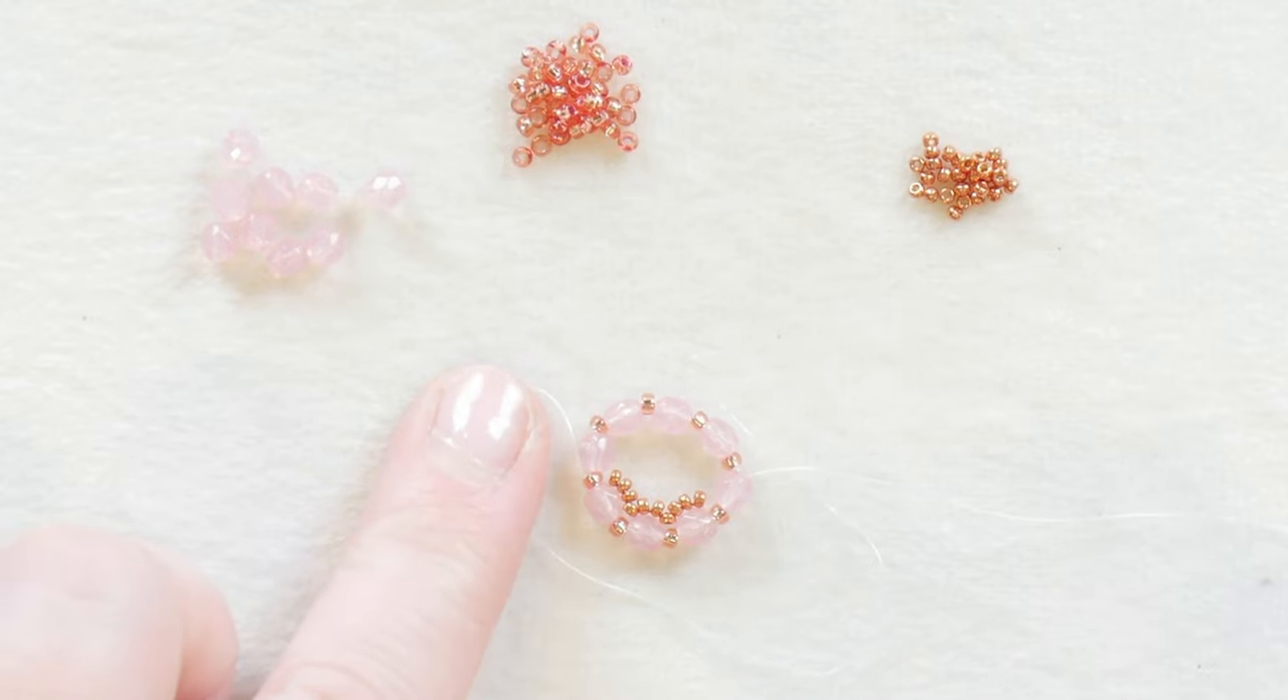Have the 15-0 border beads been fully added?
No.